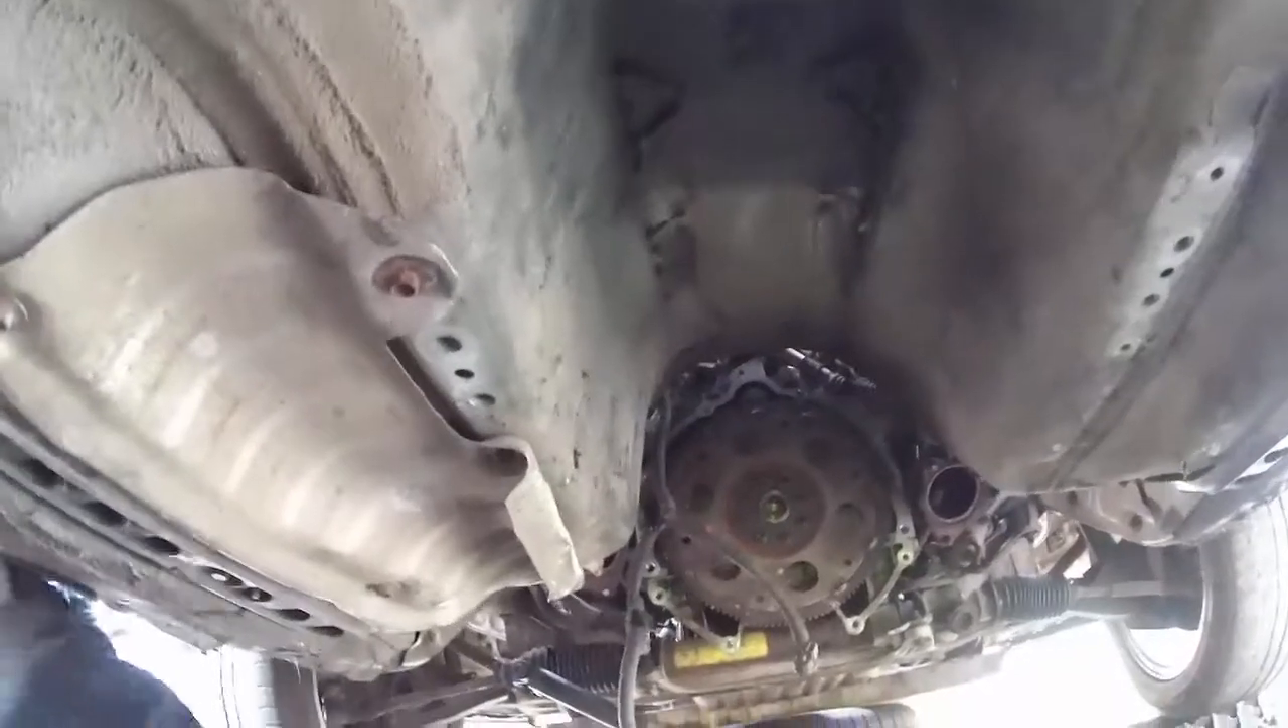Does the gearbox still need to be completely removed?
No.